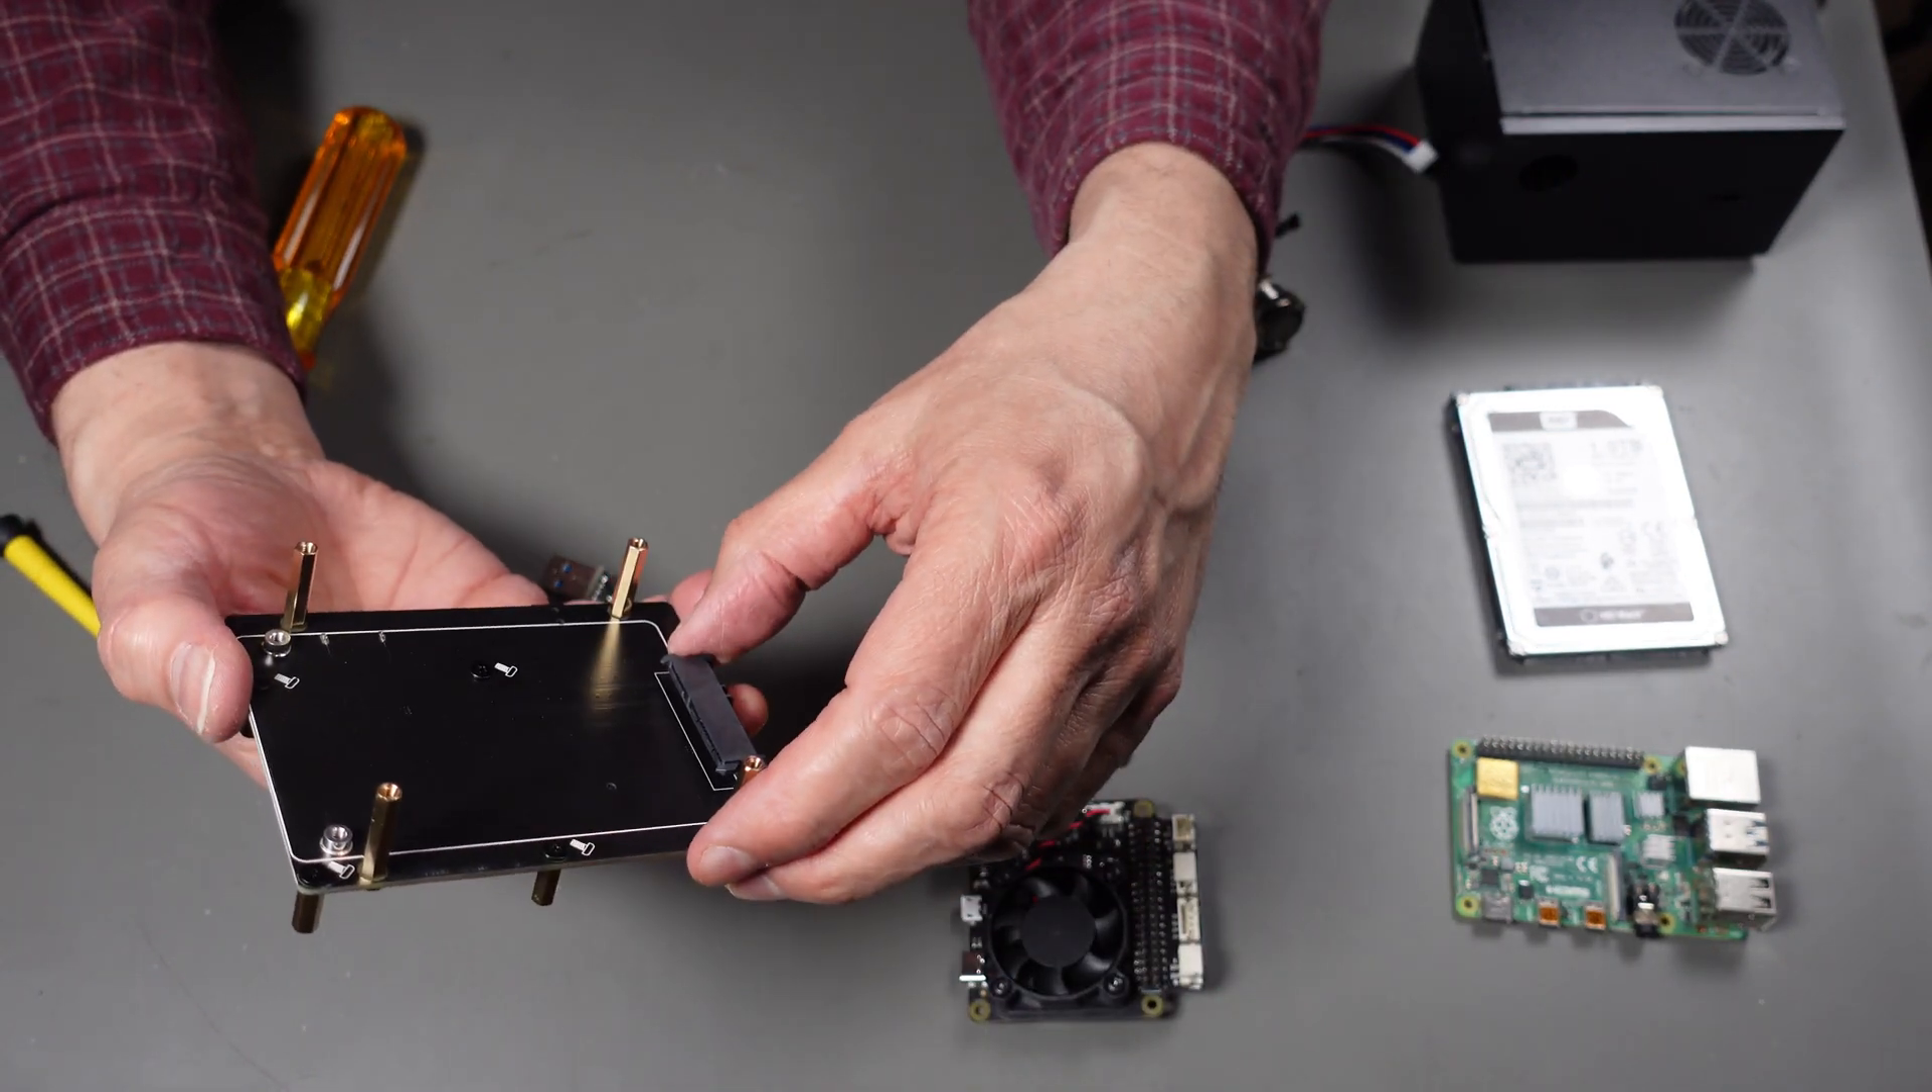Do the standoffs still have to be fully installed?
No.